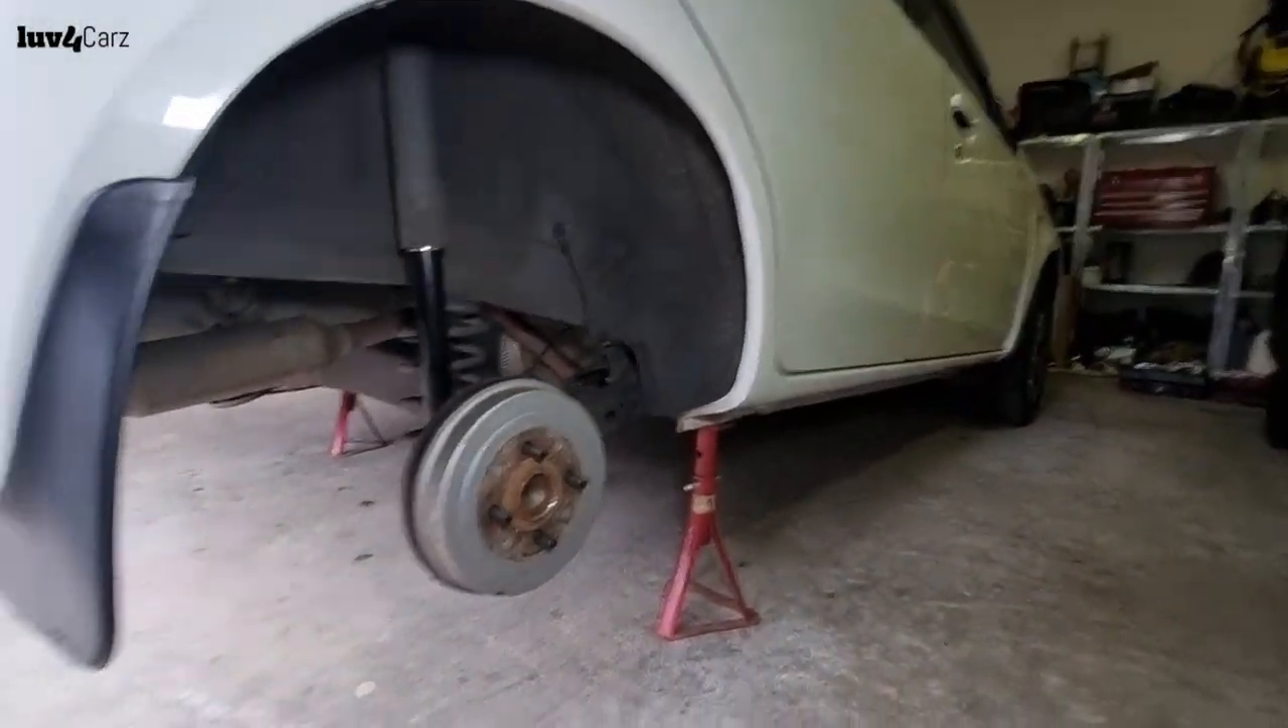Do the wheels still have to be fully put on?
Yes.